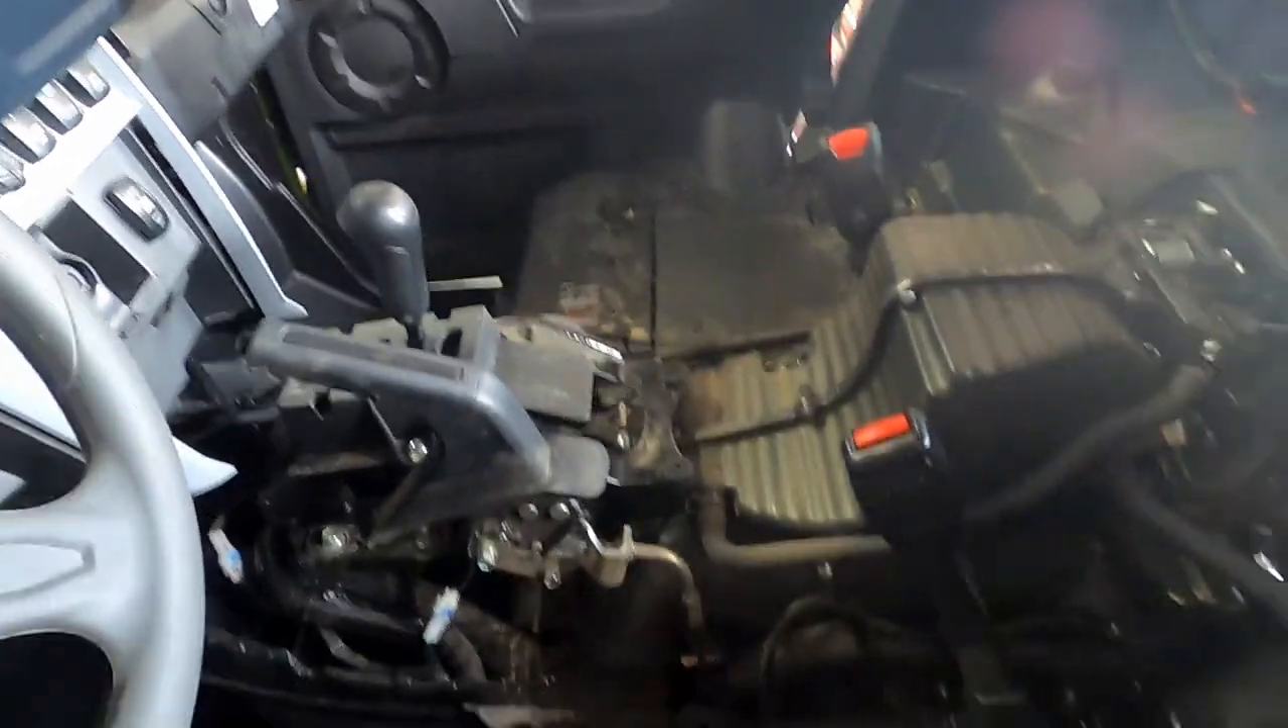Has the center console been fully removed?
Yes.